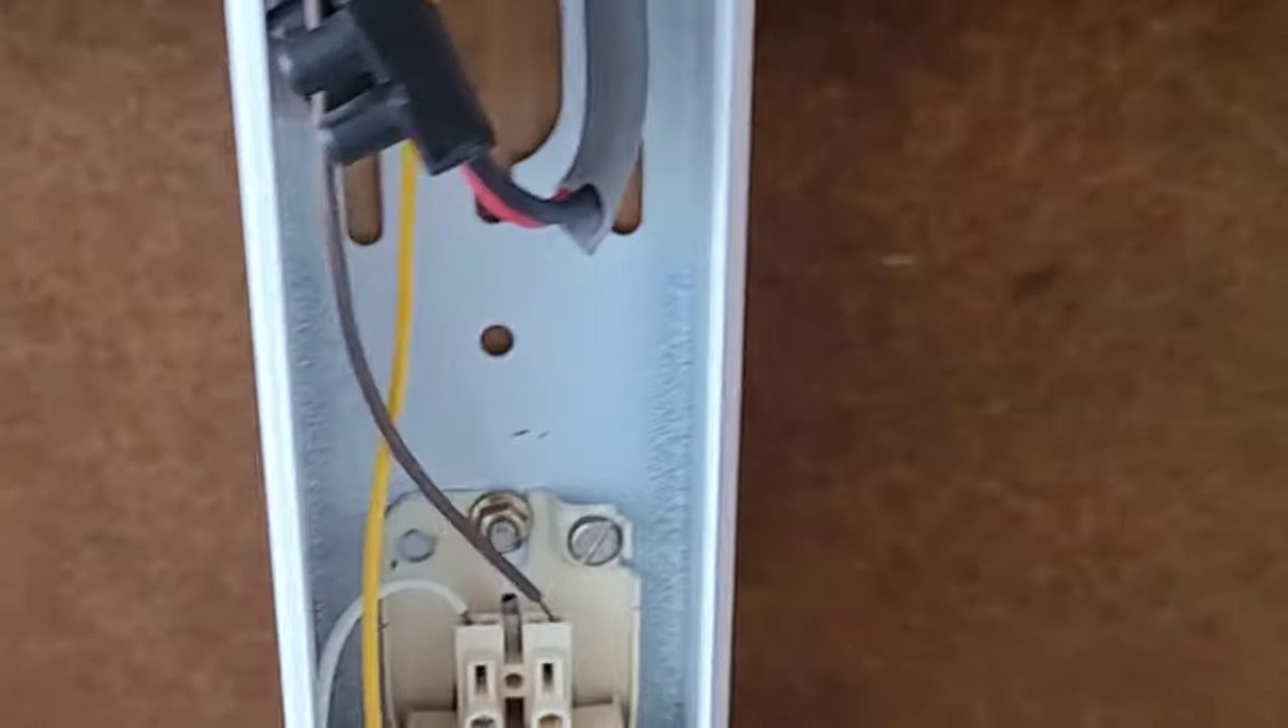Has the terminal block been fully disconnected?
No.